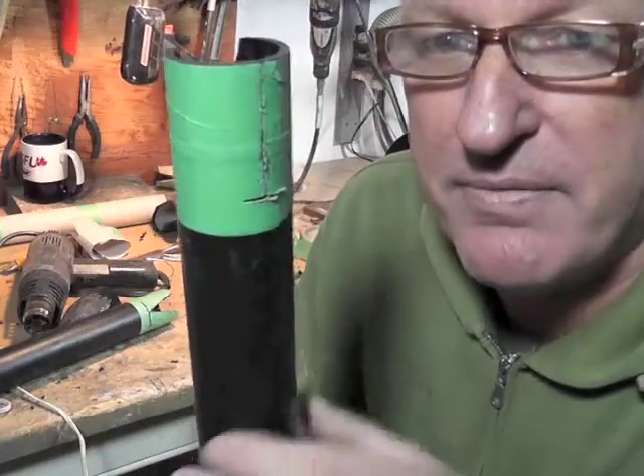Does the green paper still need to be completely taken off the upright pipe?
Yes.